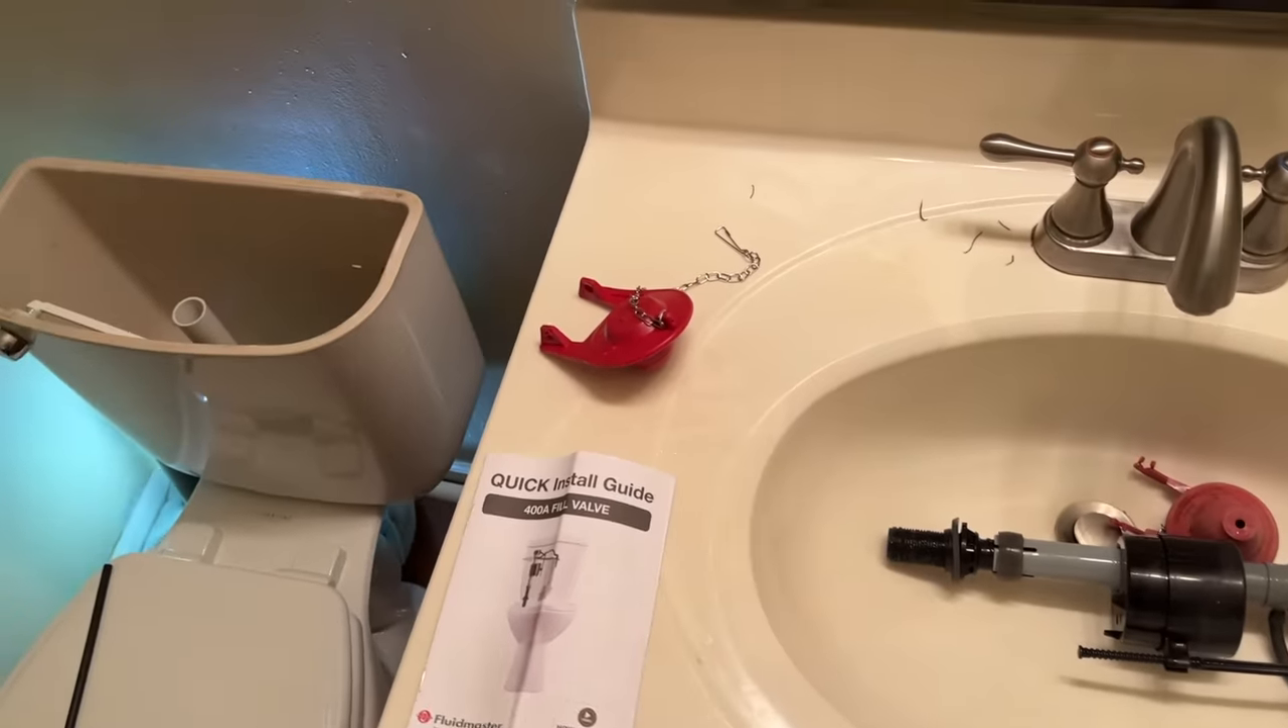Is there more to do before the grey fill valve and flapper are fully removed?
No.